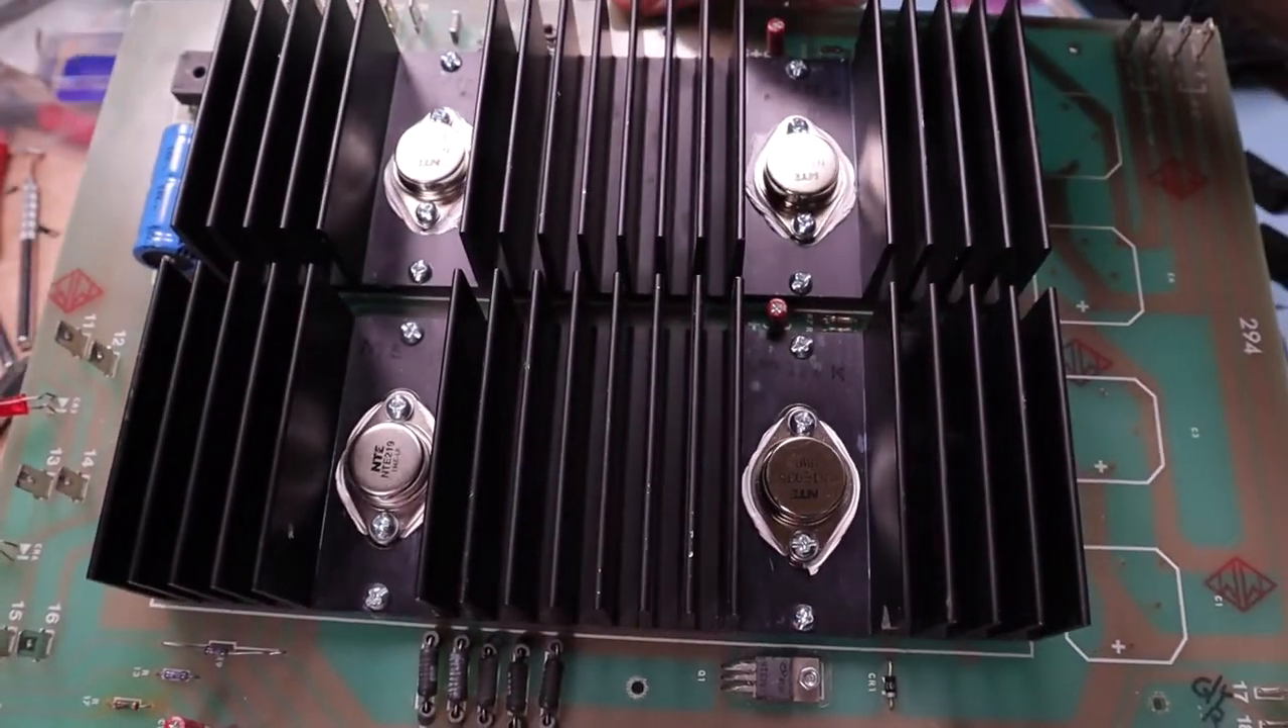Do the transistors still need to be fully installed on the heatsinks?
No.